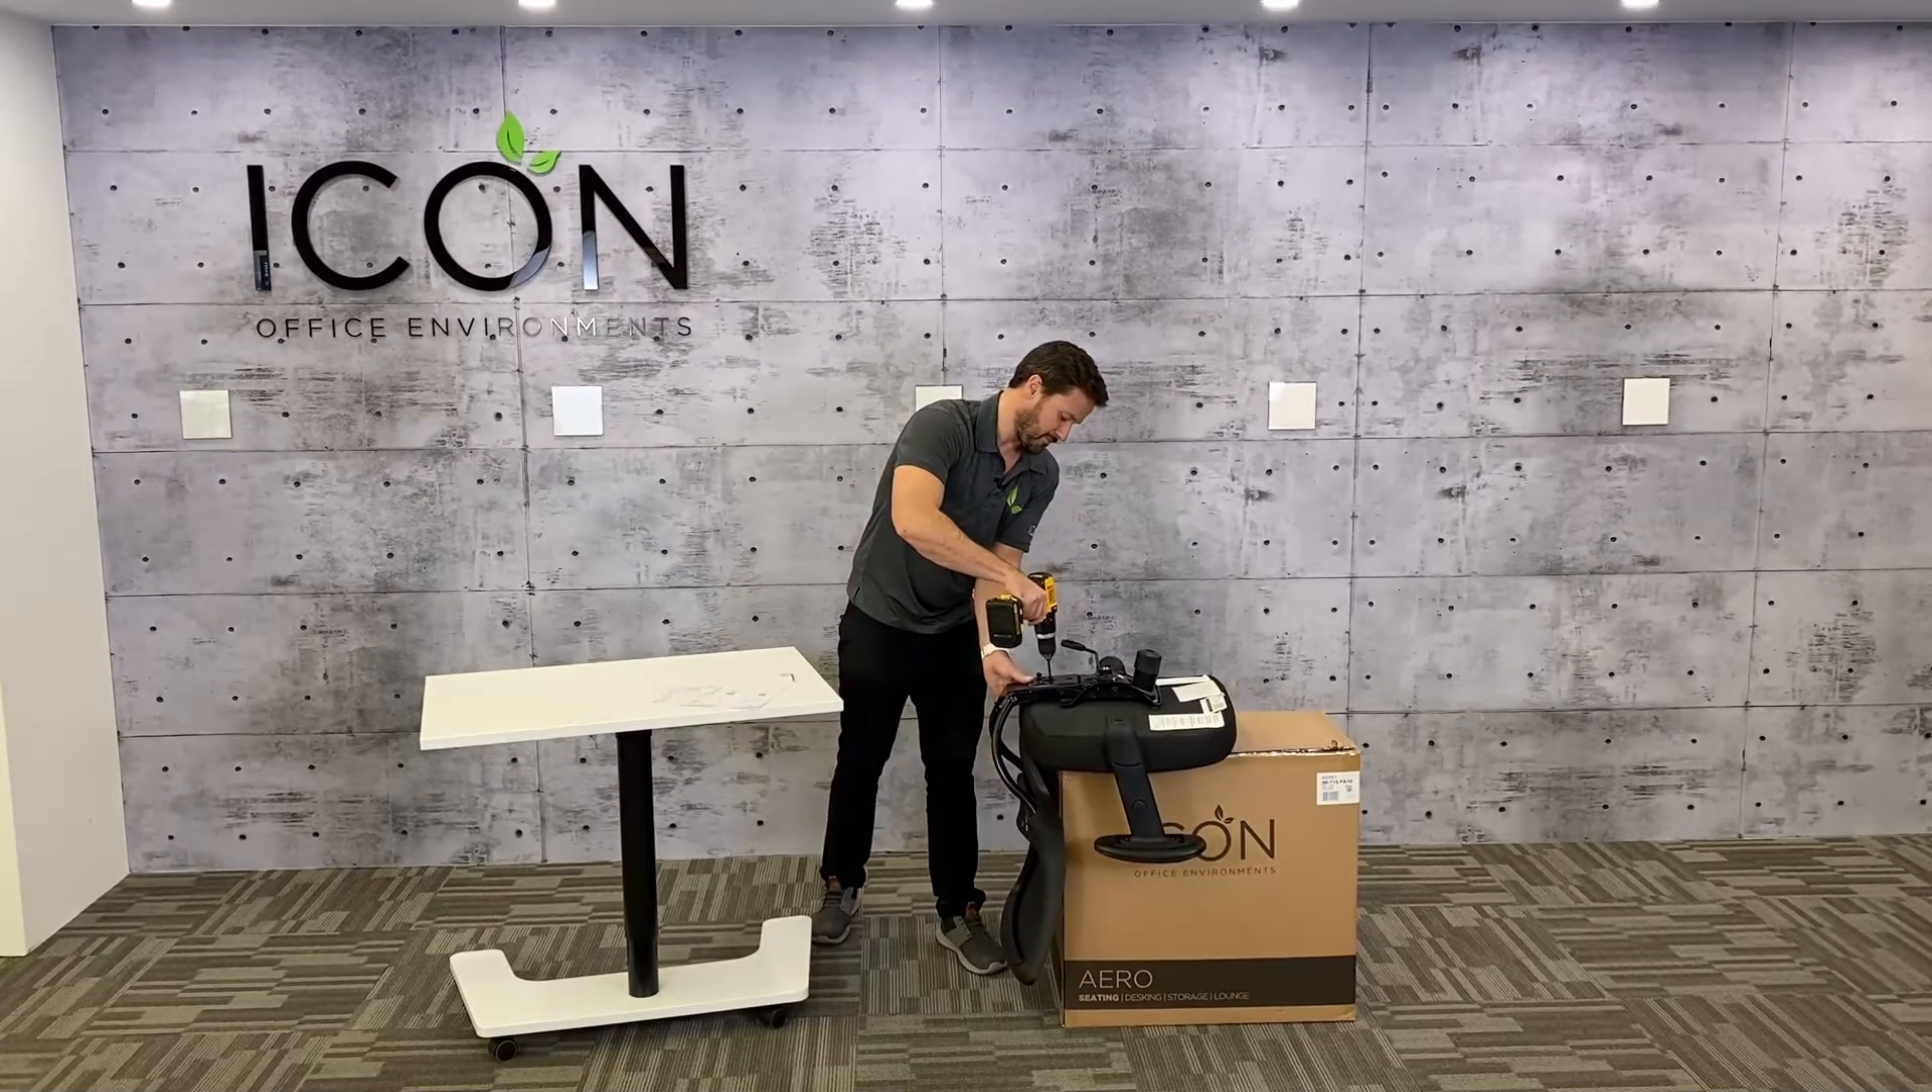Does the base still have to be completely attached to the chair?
Yes.